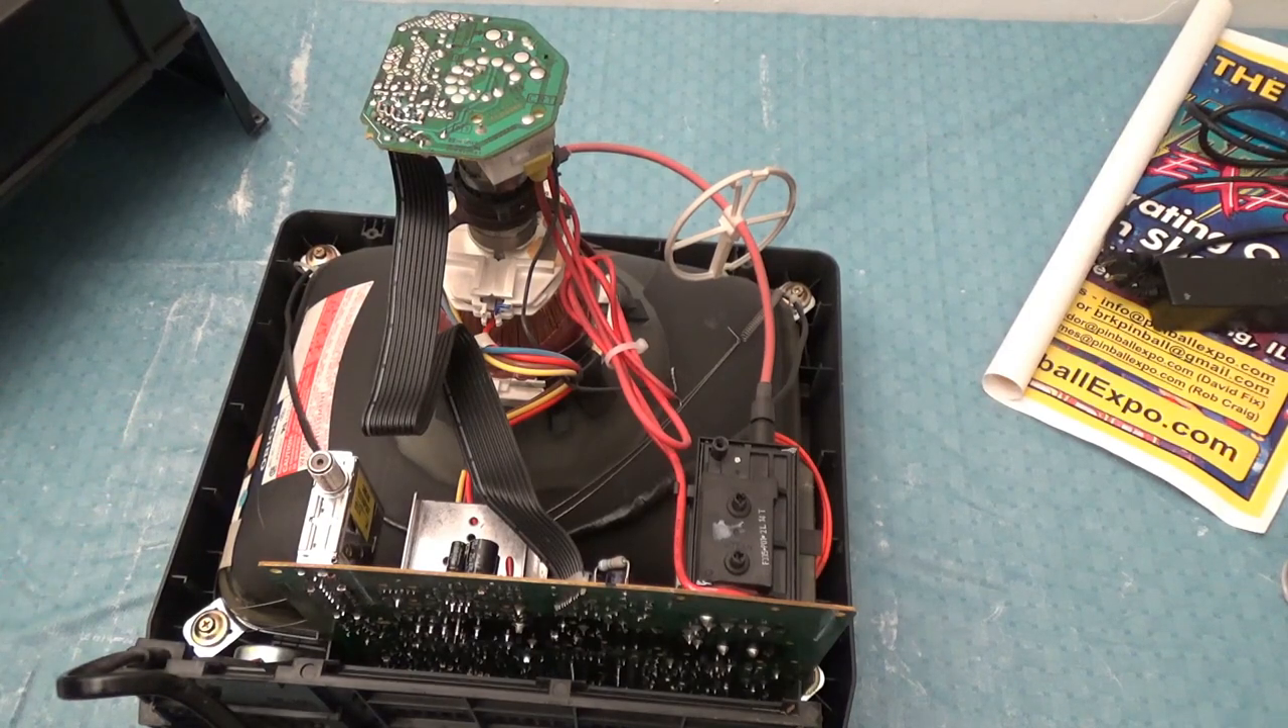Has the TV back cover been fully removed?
Yes.